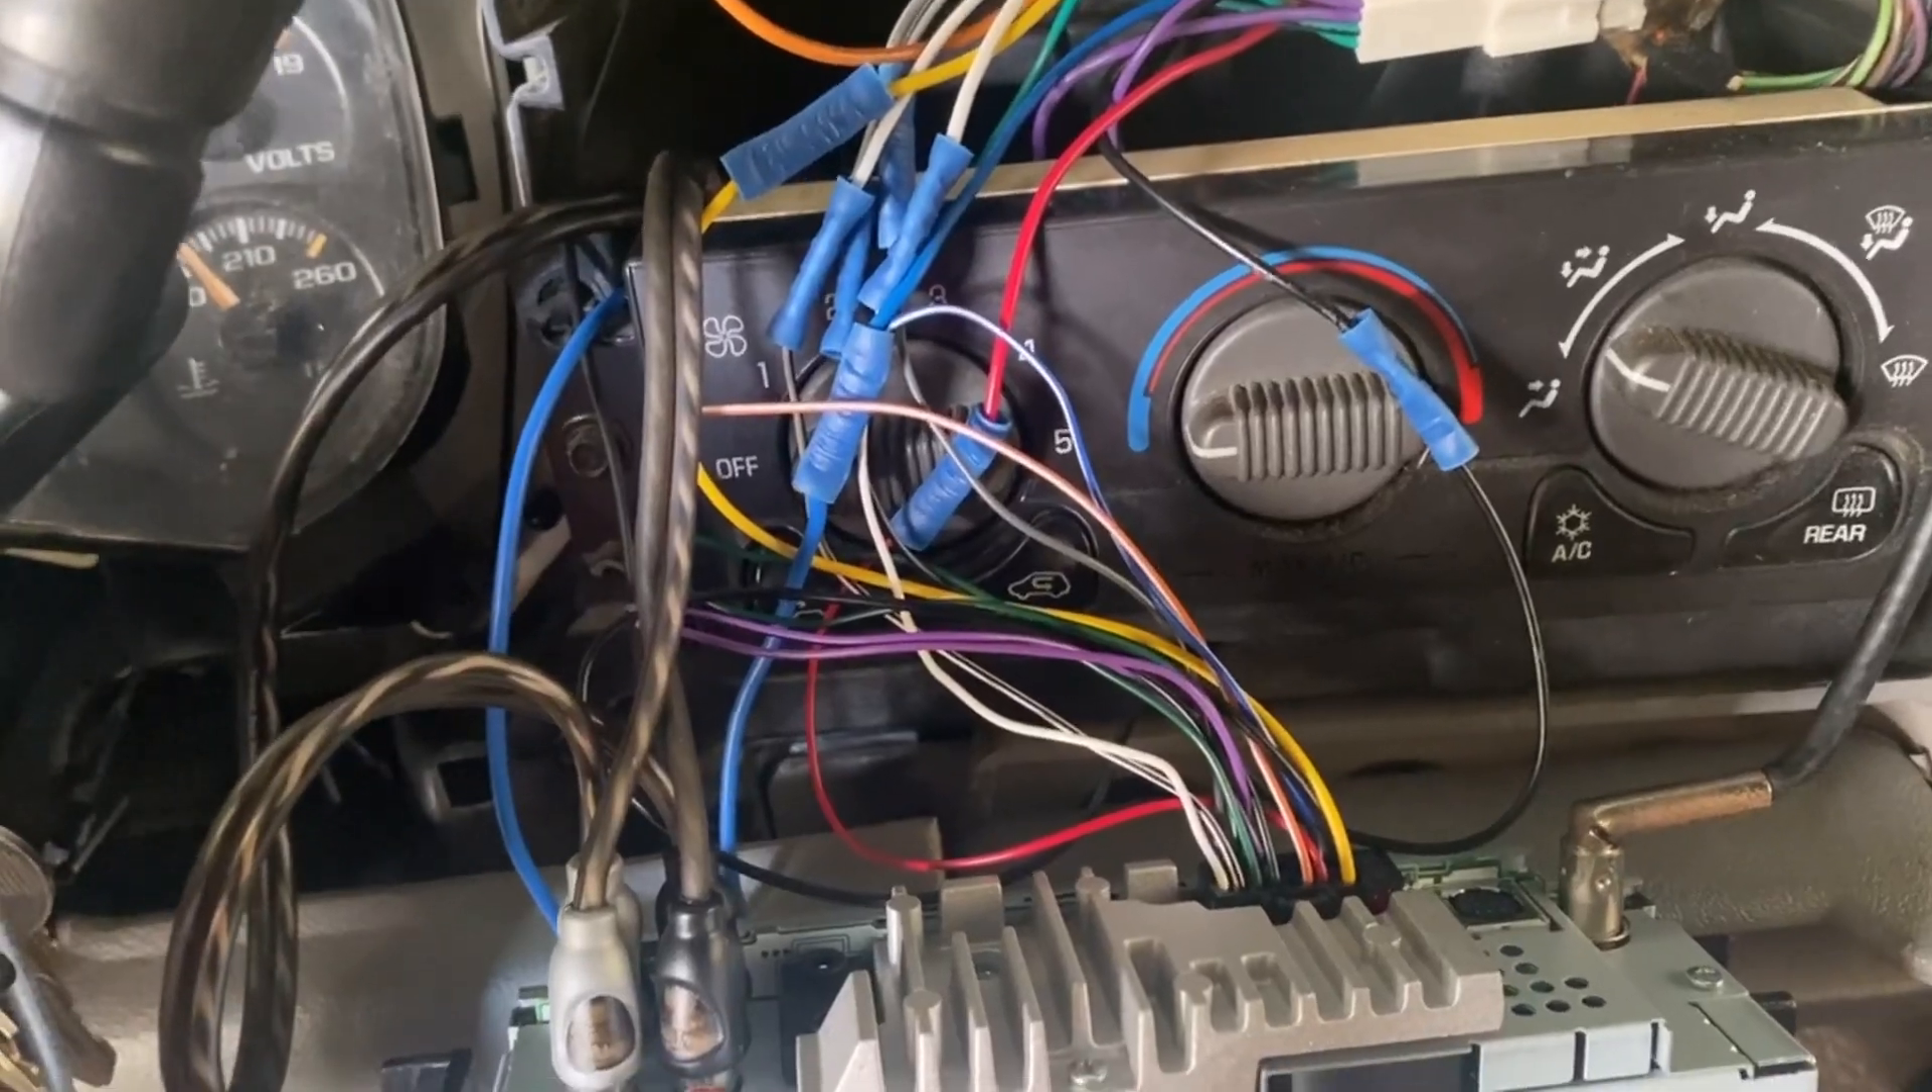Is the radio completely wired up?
Yes.